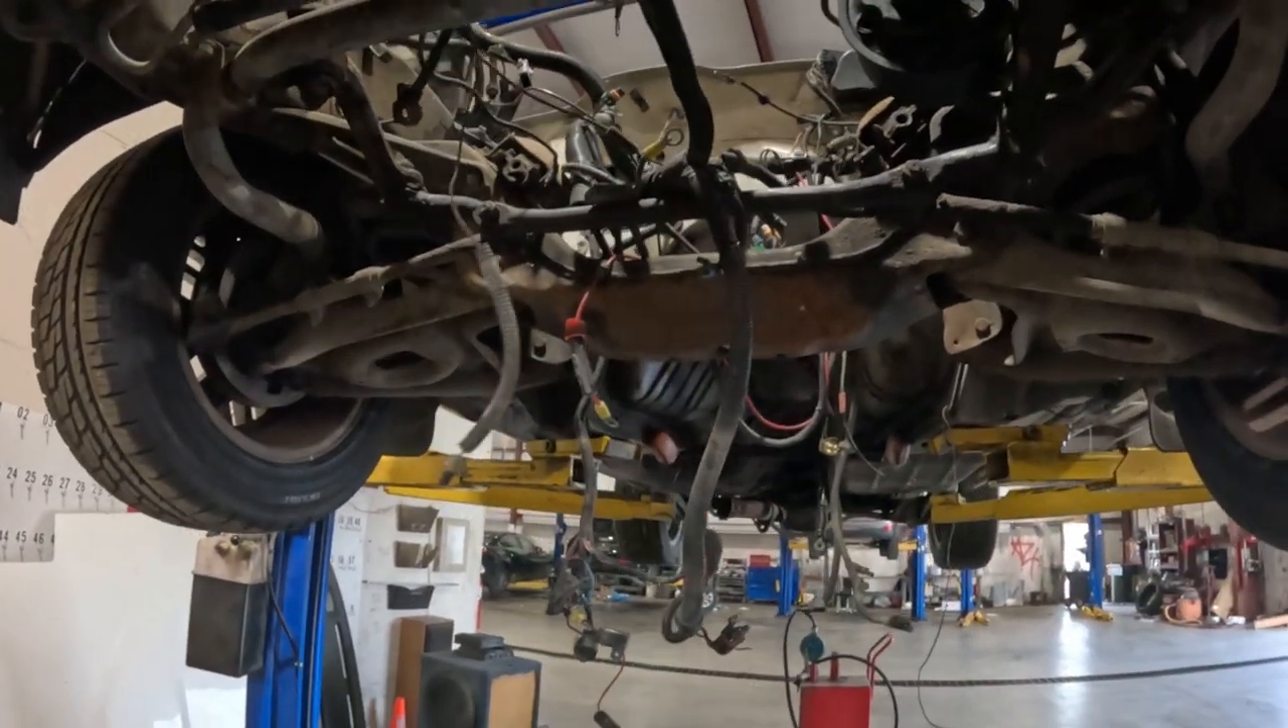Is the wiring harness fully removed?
No.